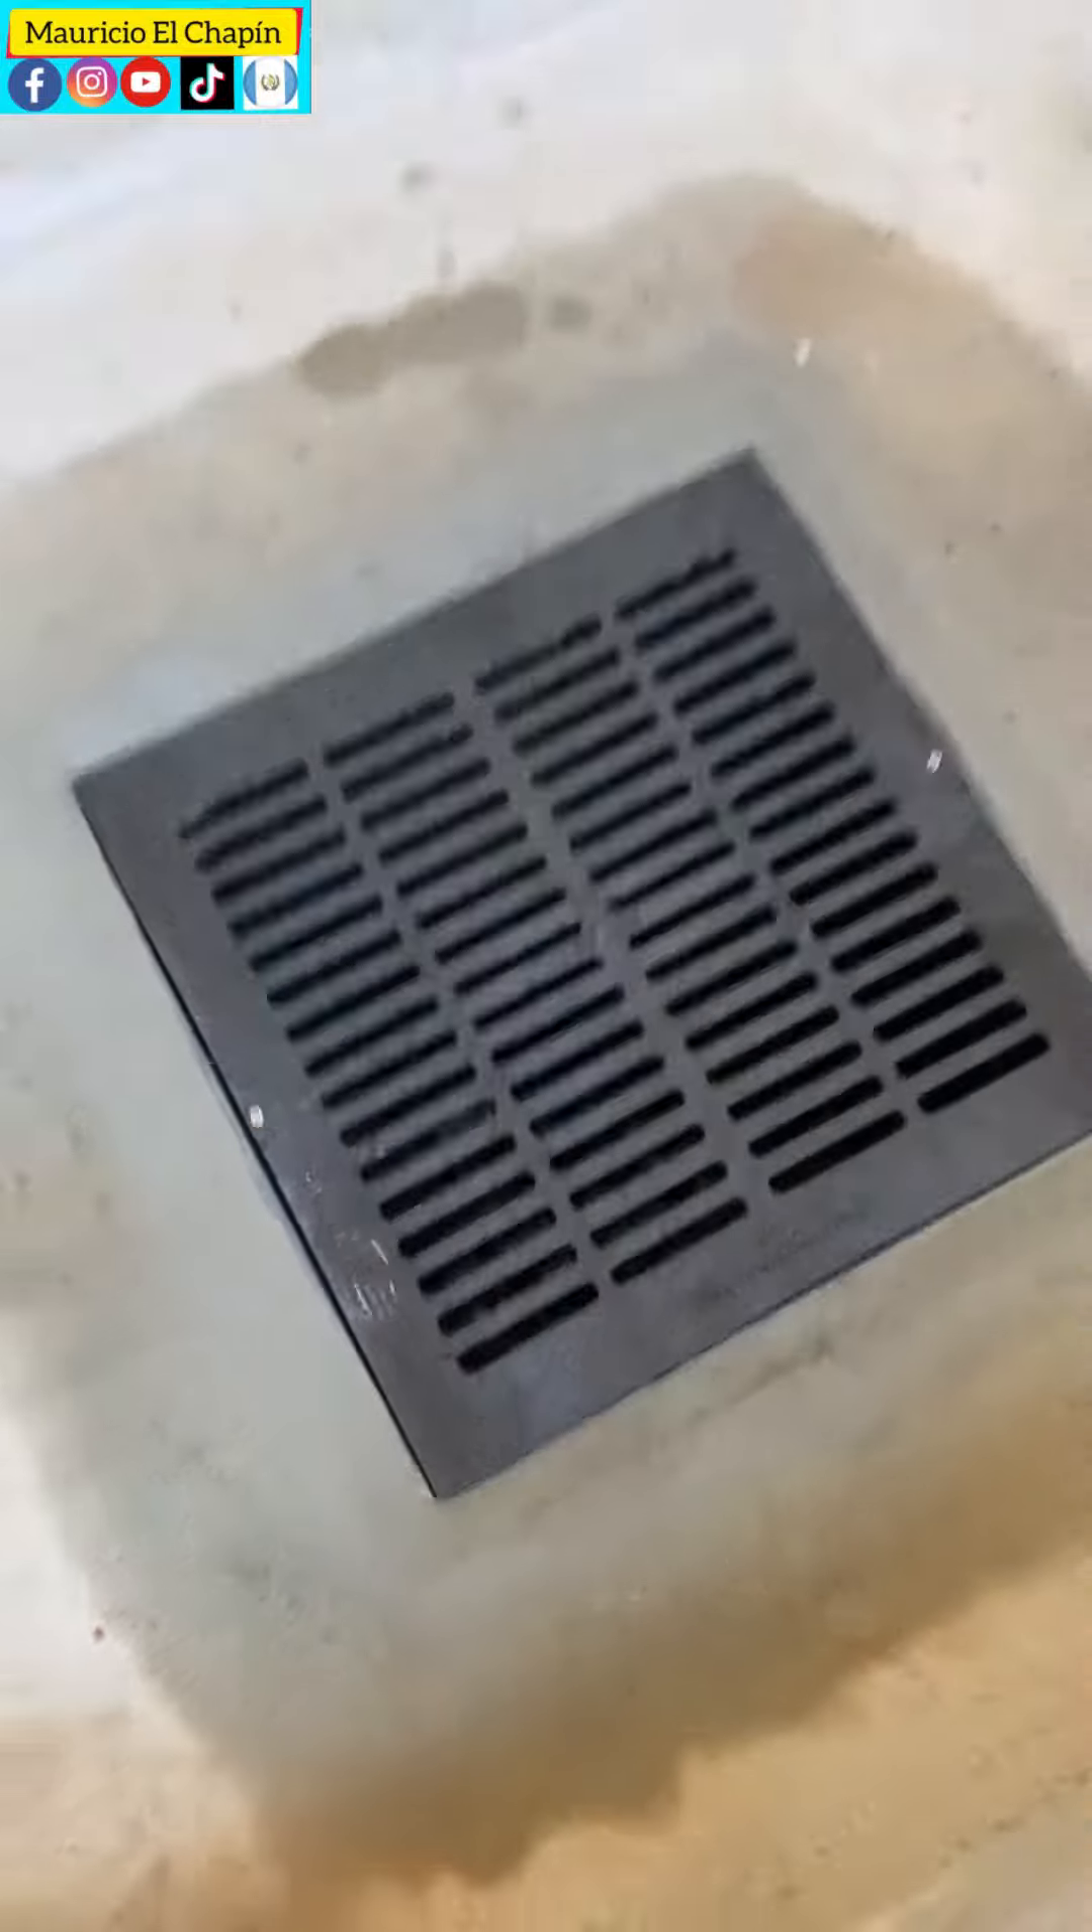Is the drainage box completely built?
Yes.